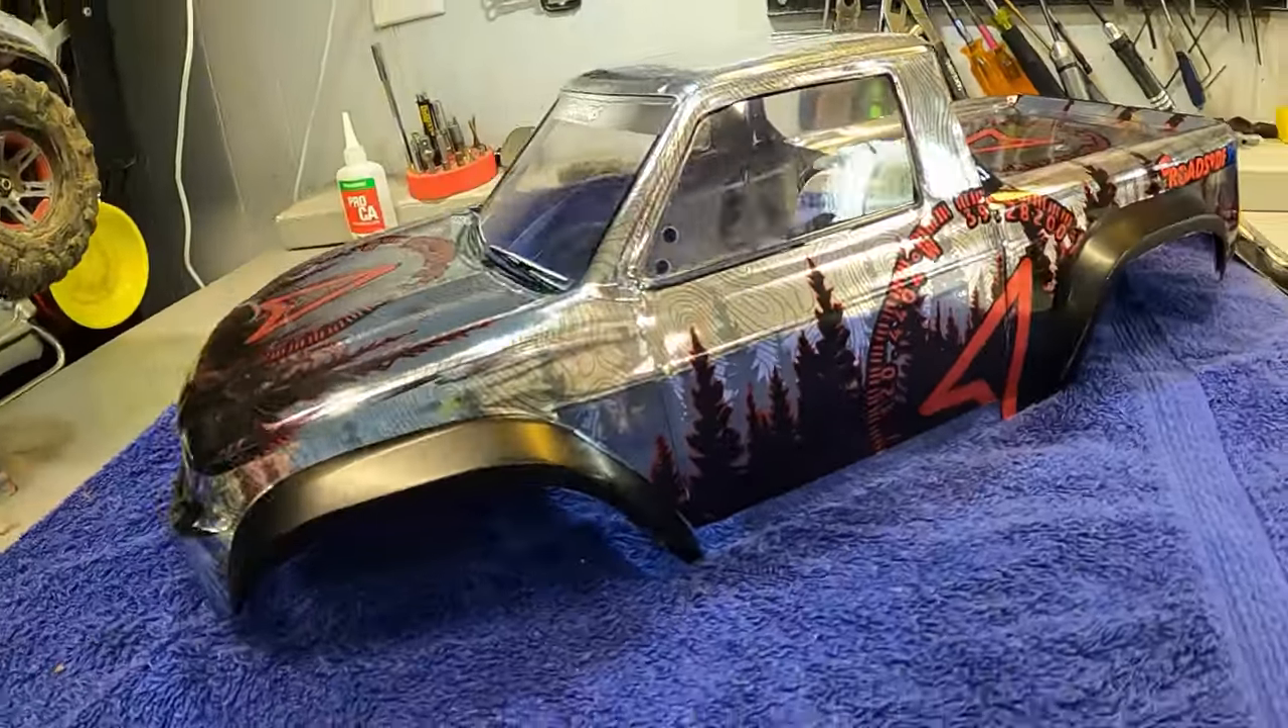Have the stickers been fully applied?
Yes.